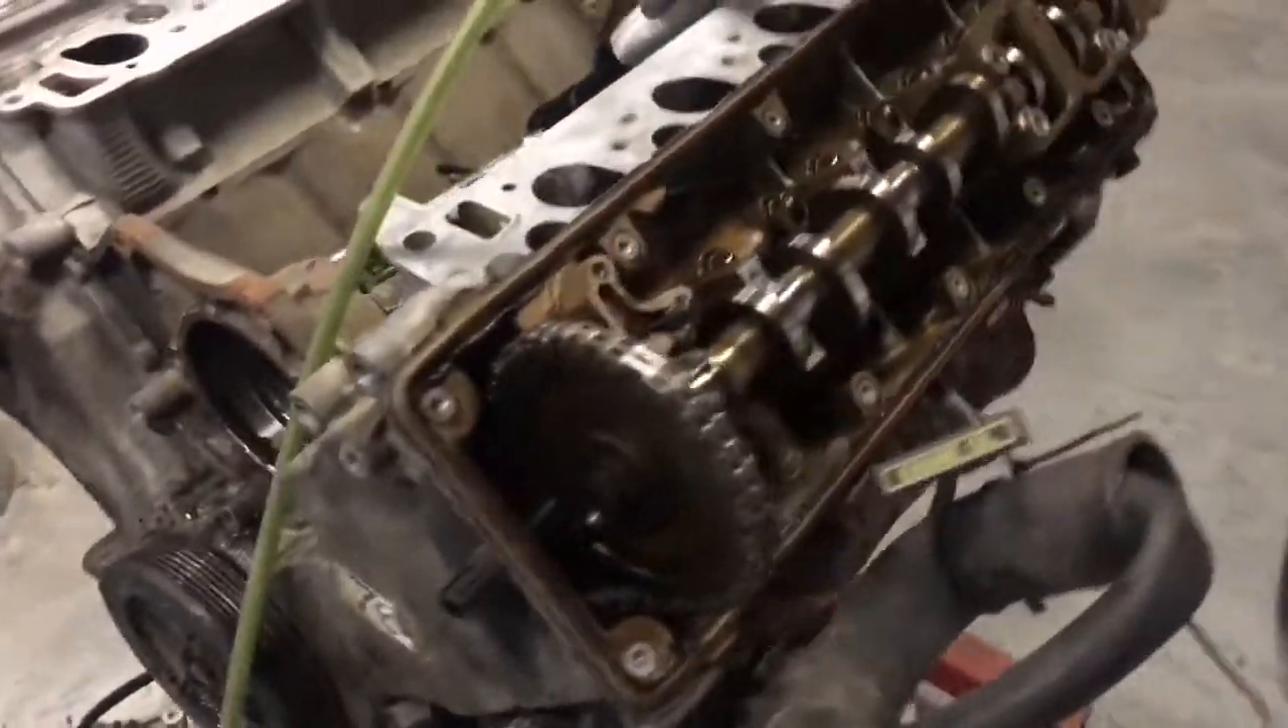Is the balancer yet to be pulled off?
Yes.